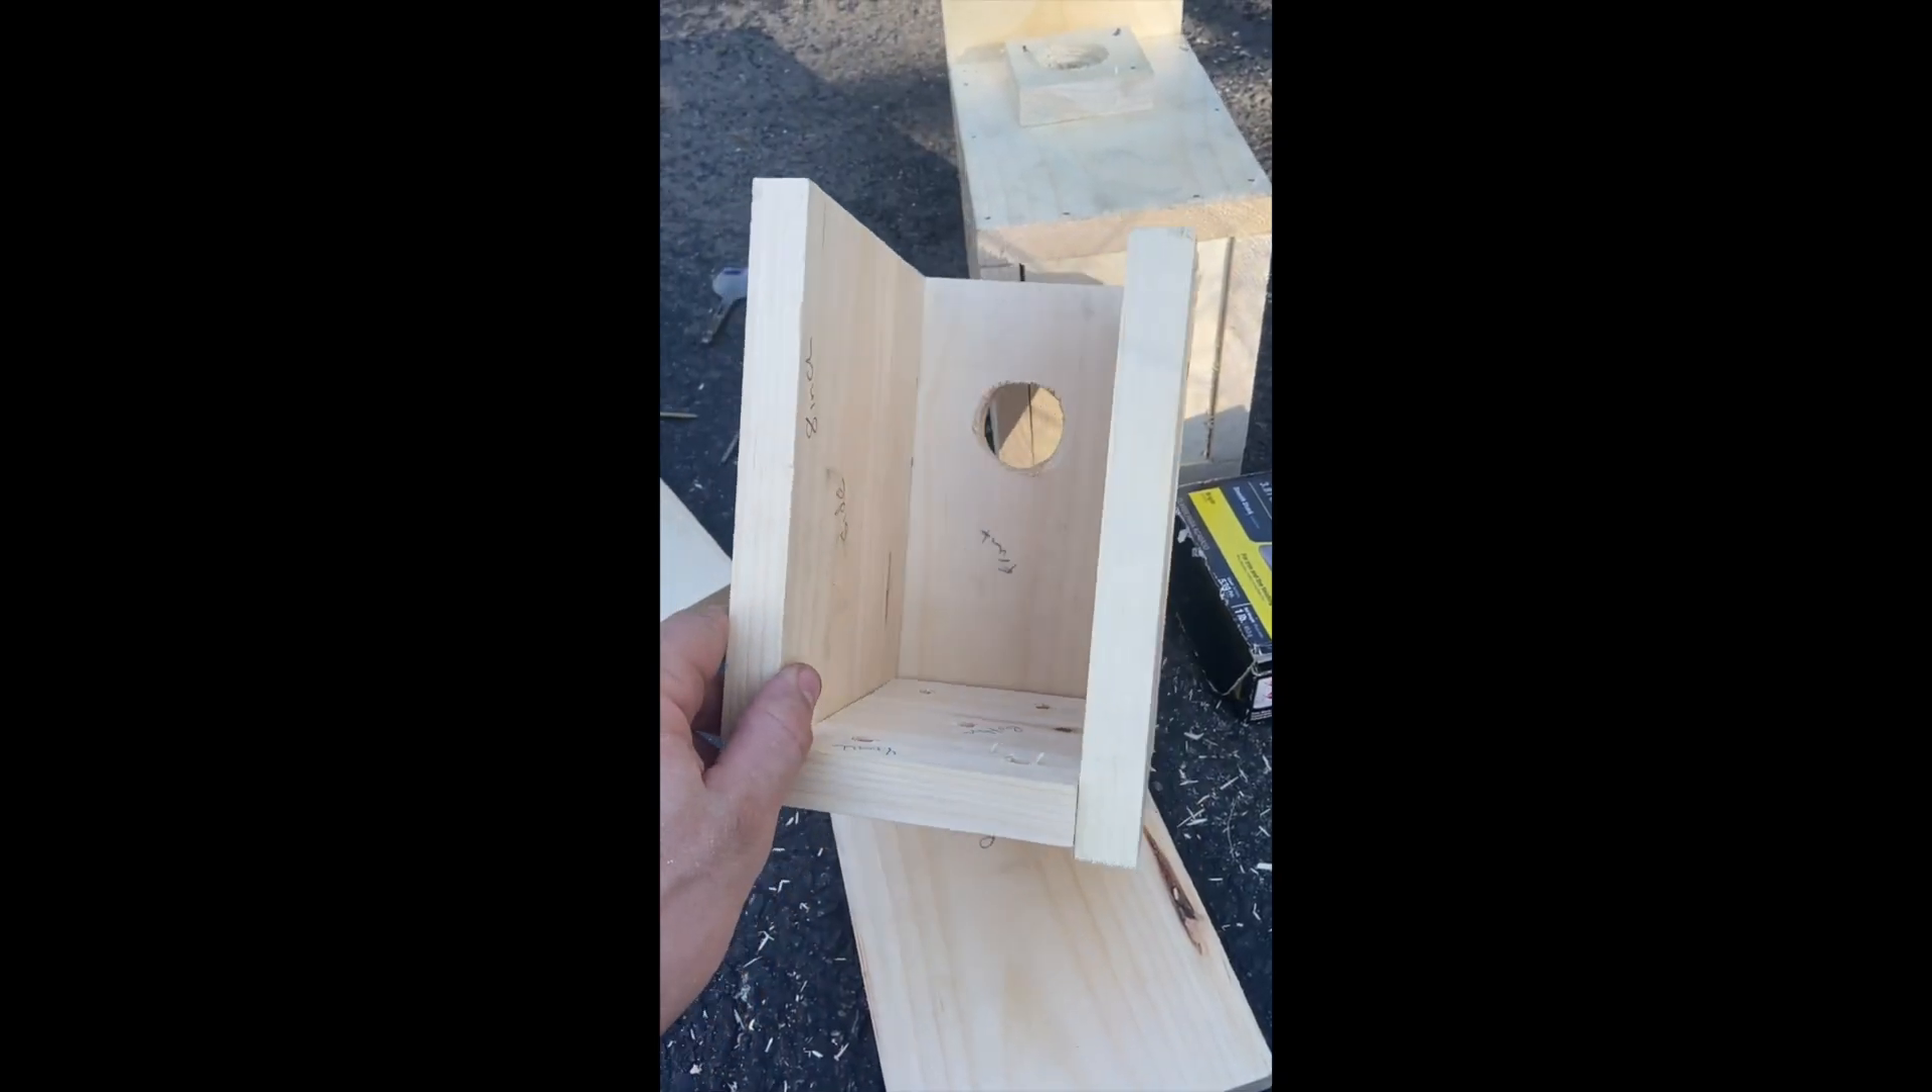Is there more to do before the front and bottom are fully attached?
No.